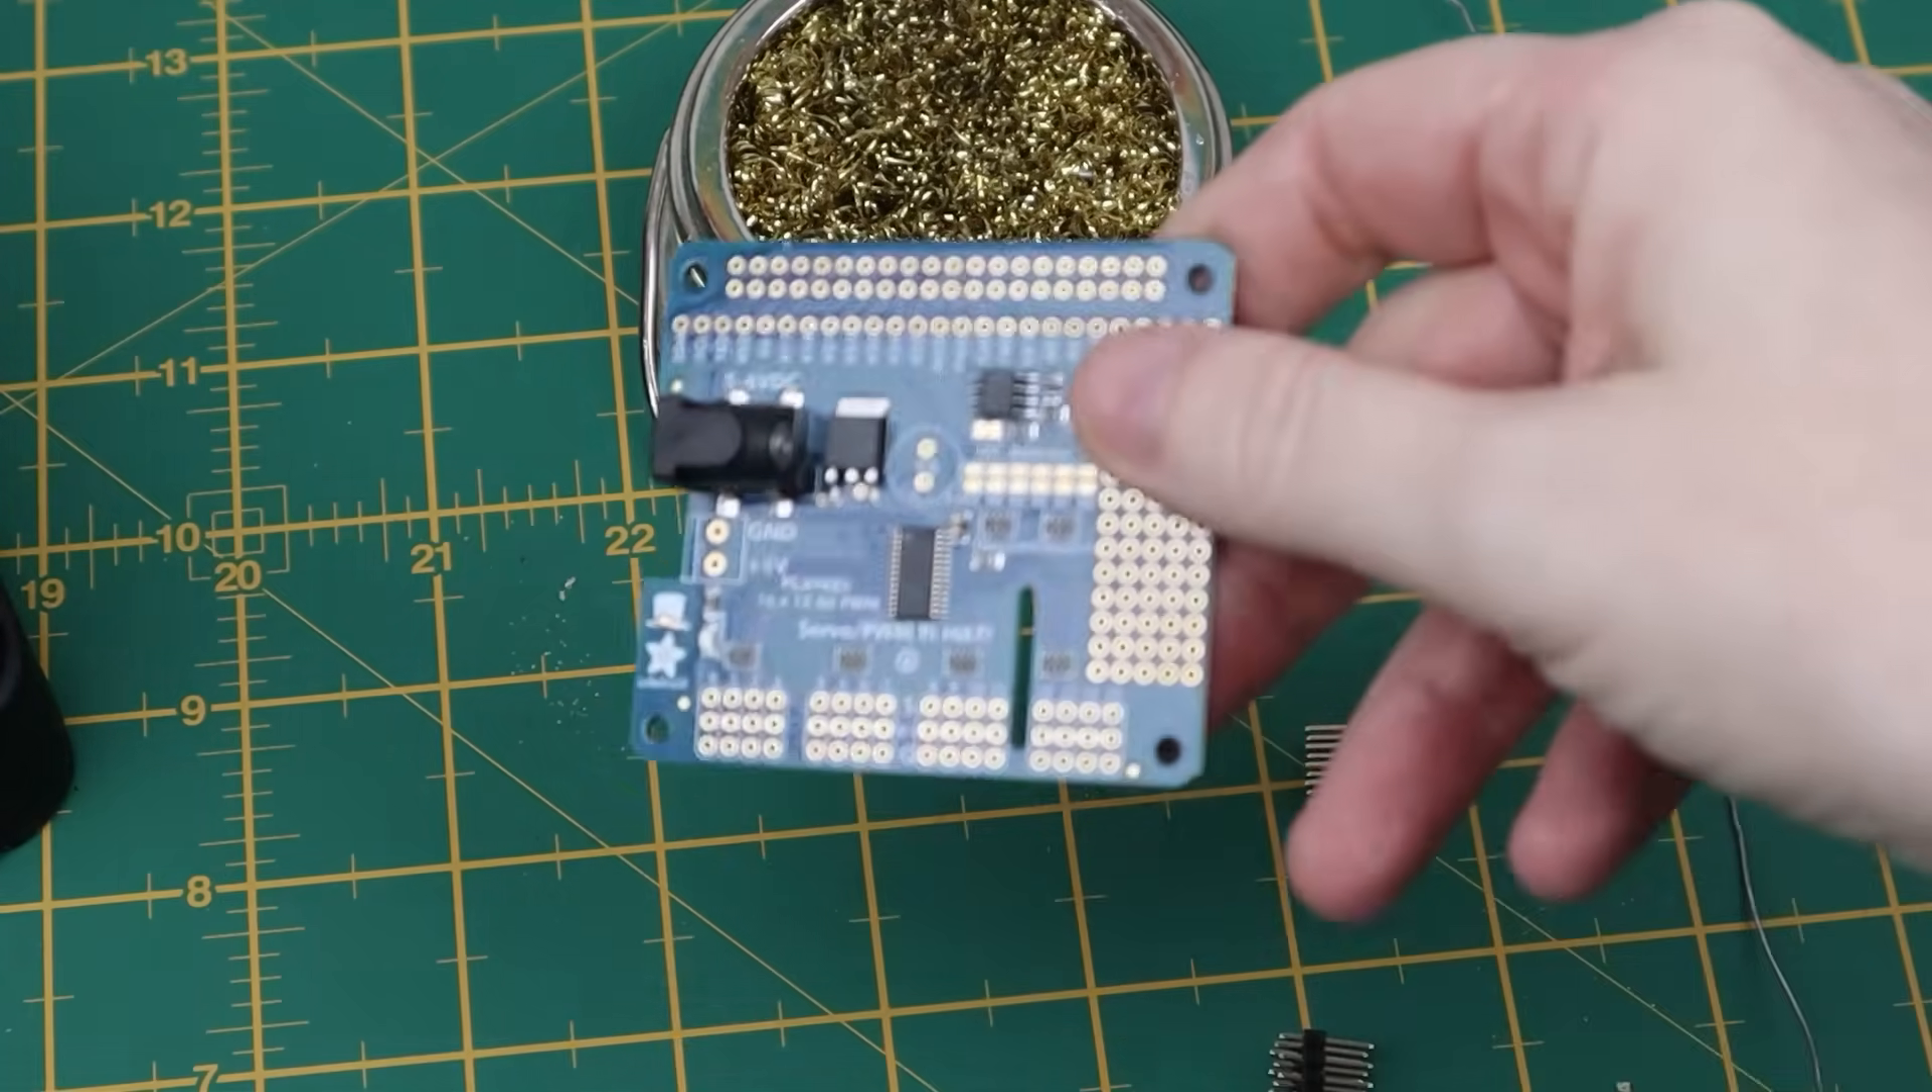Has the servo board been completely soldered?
No.